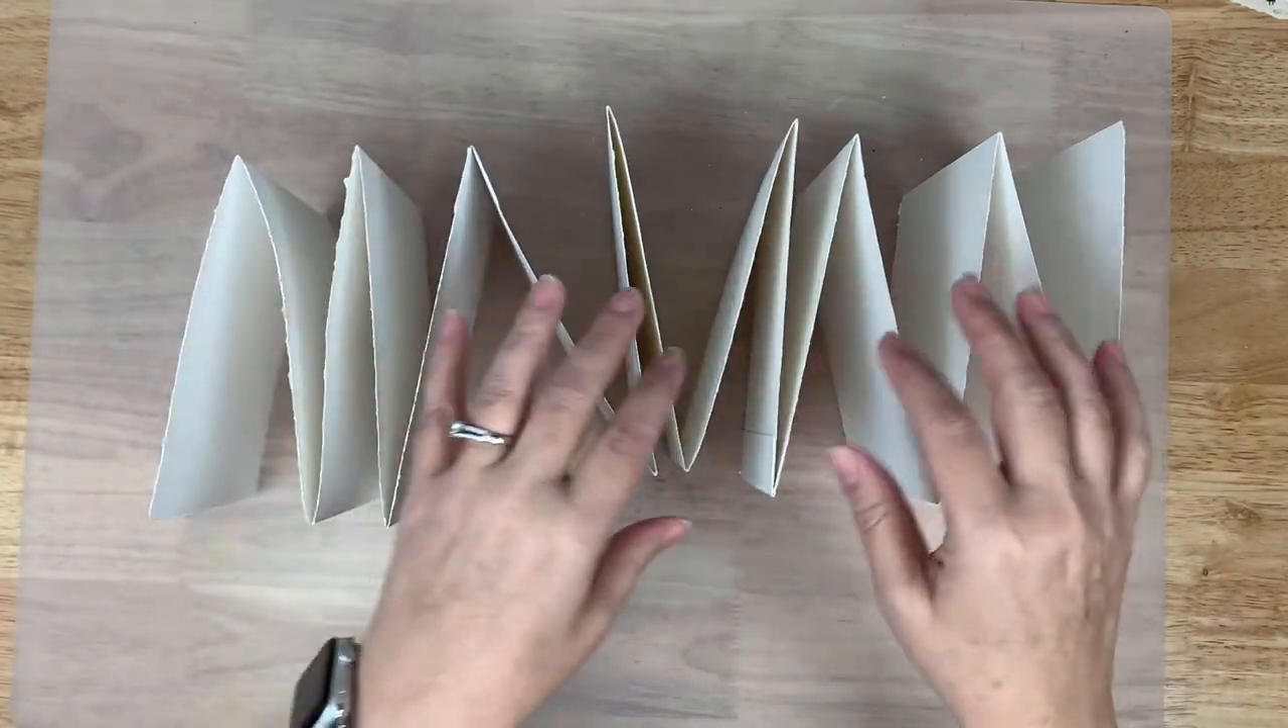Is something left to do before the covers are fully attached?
Yes.